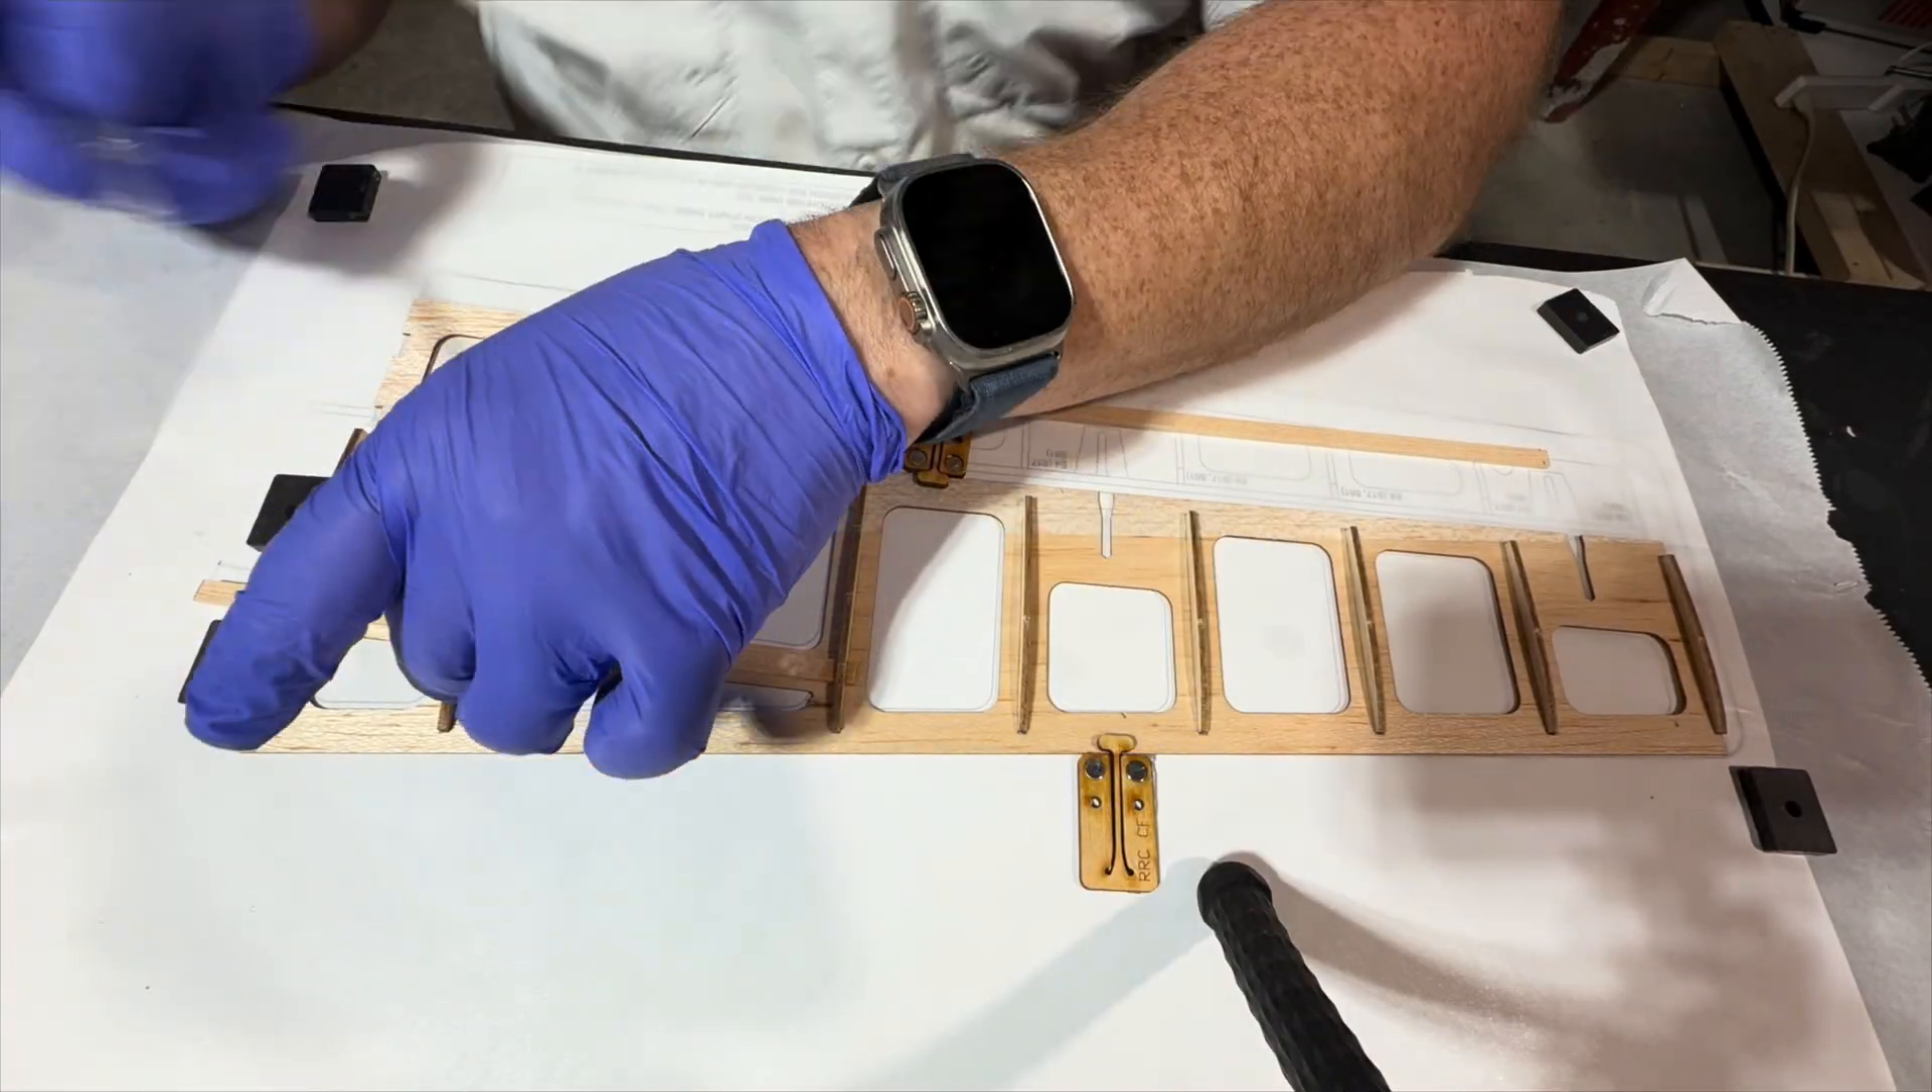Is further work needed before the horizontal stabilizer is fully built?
Yes.